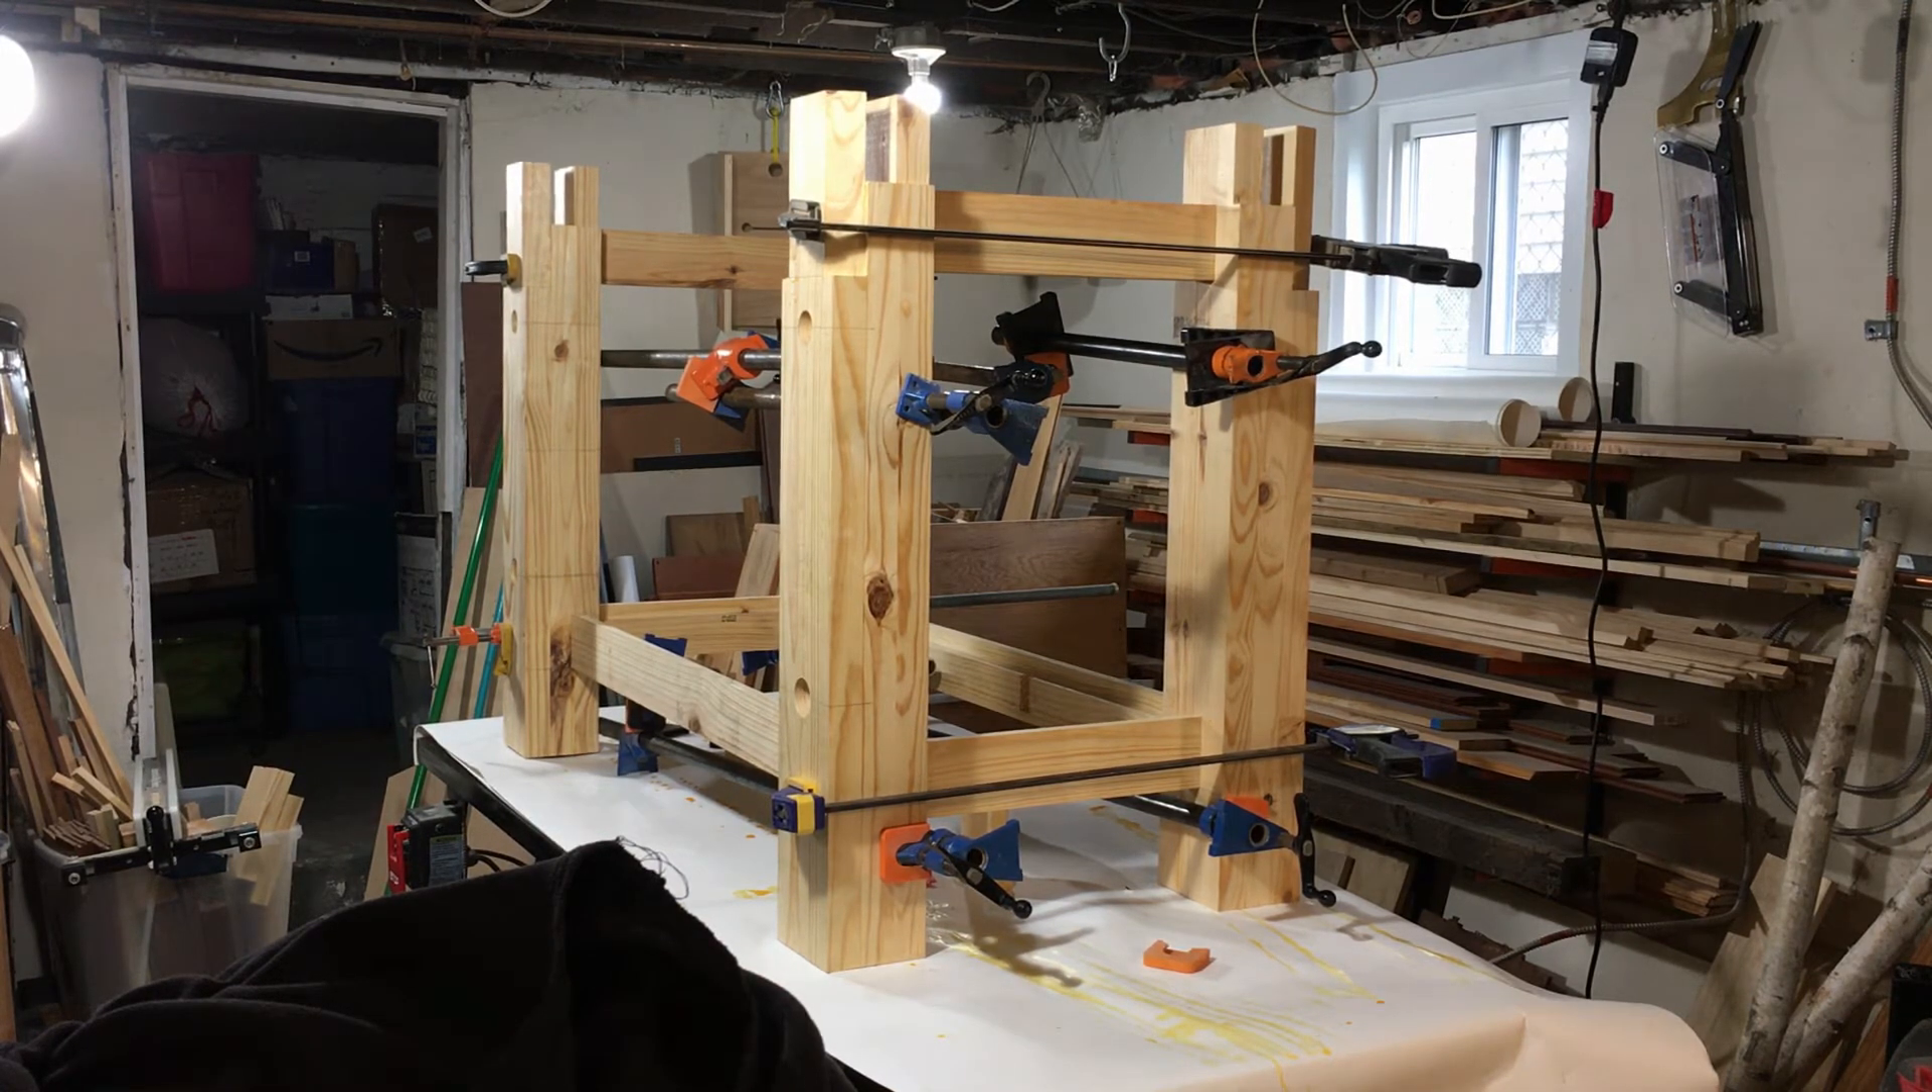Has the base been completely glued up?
Yes.